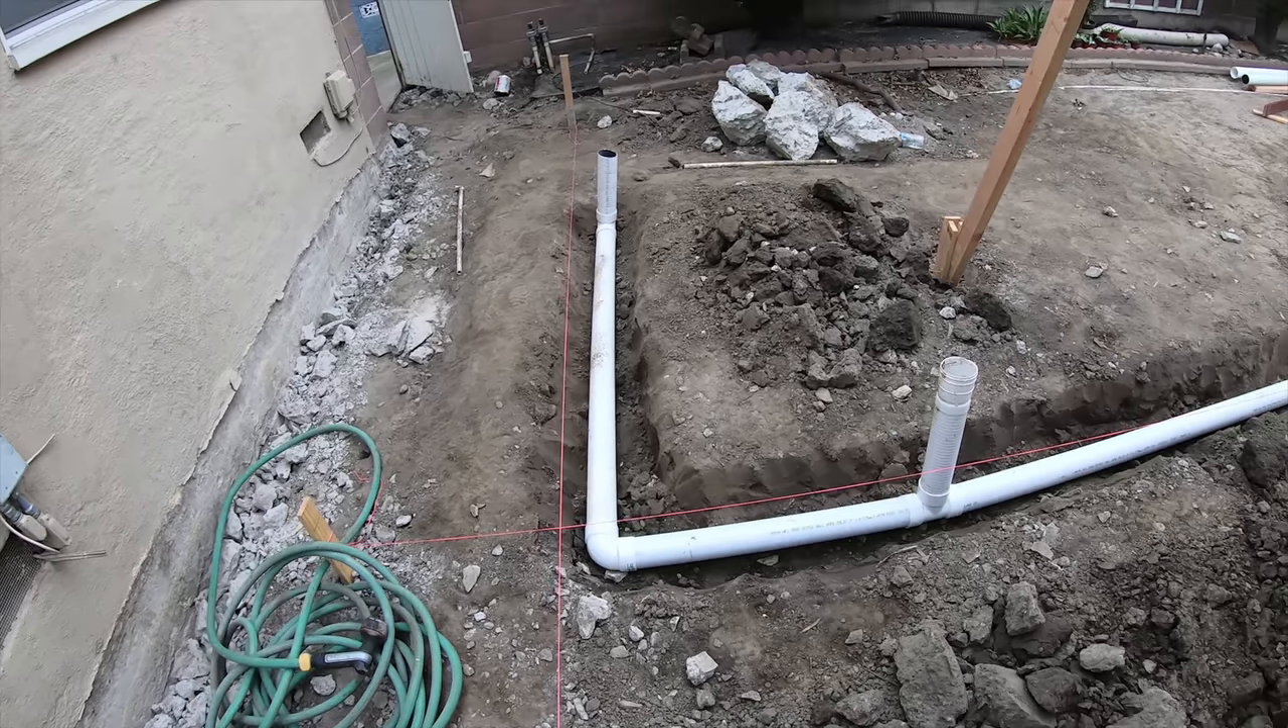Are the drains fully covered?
No.